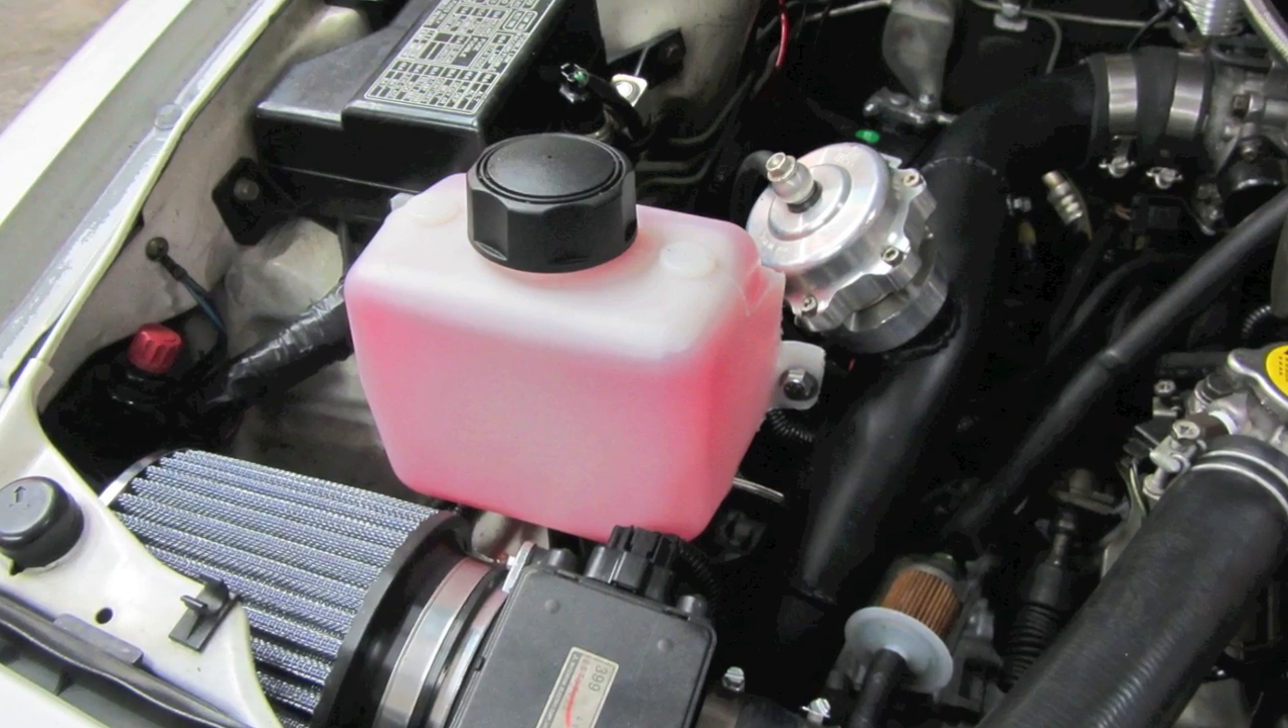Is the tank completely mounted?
Yes.